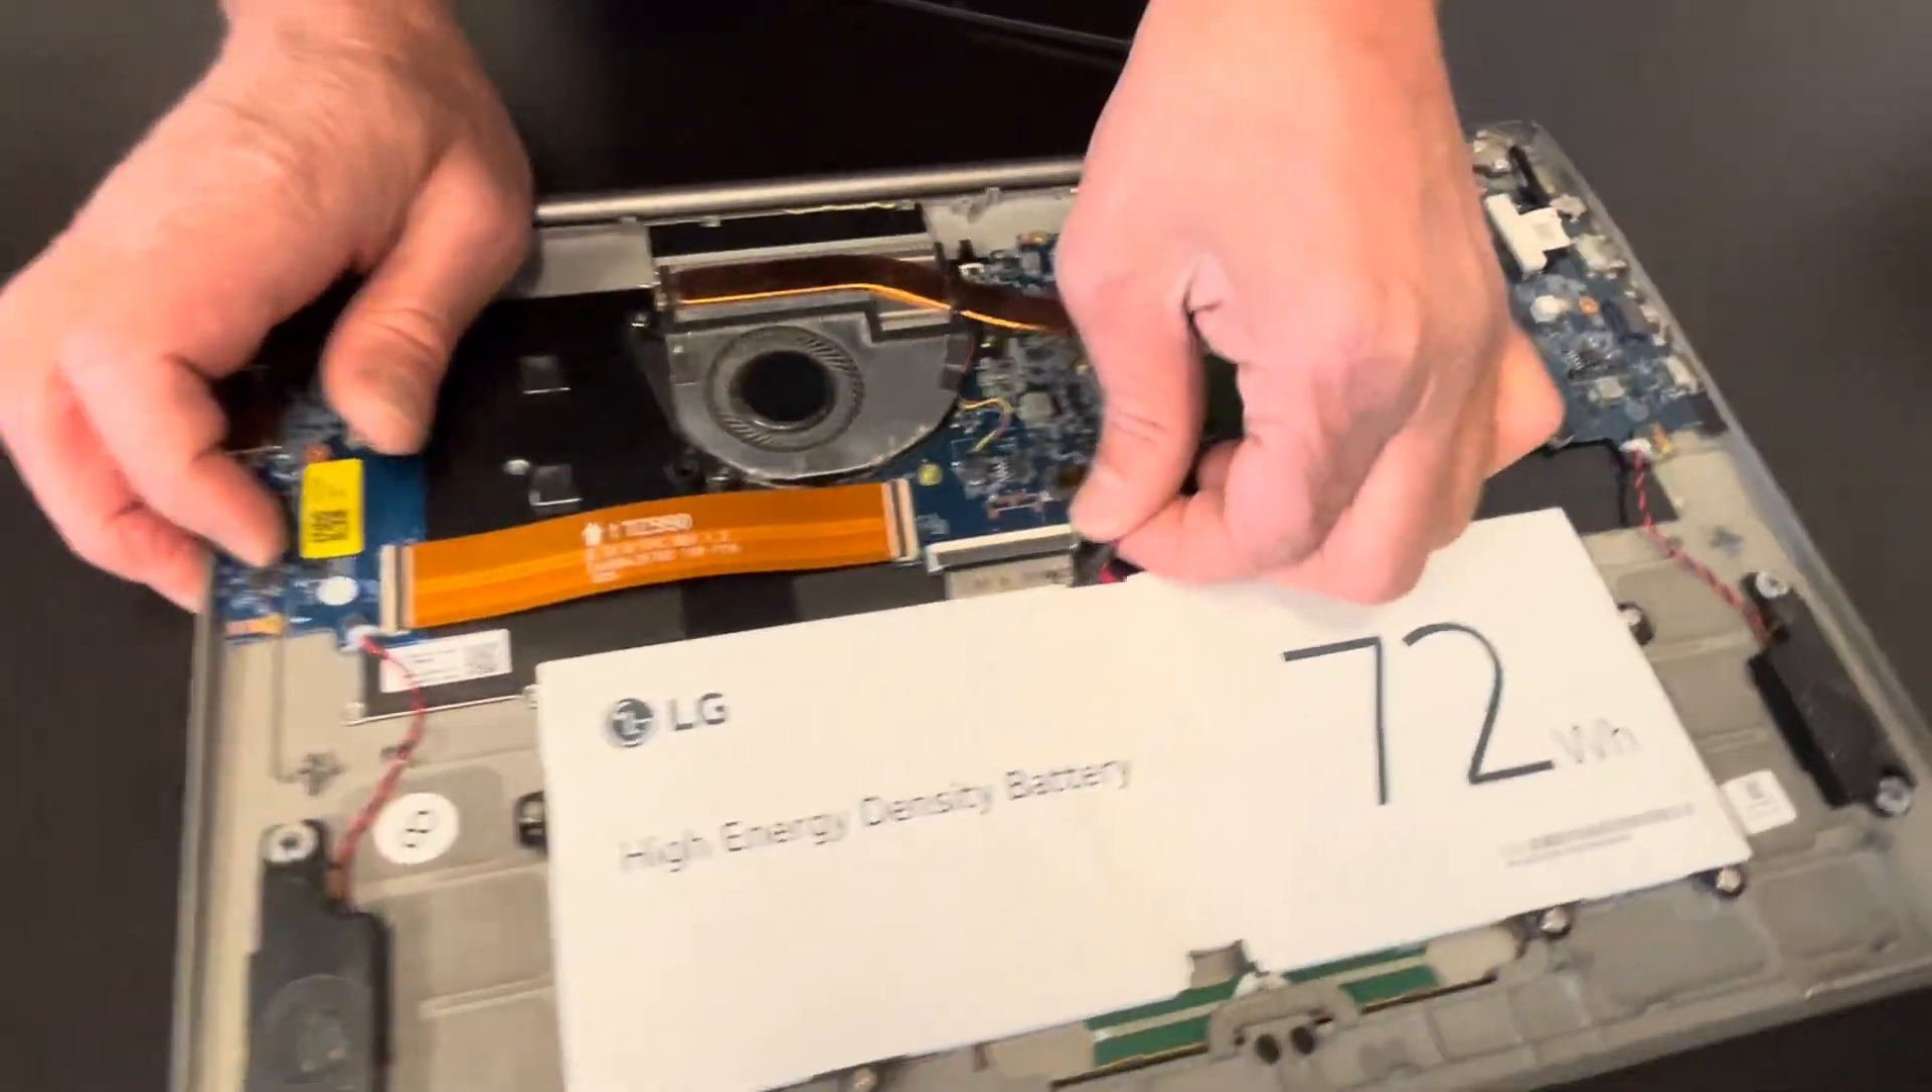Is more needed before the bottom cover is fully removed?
No.